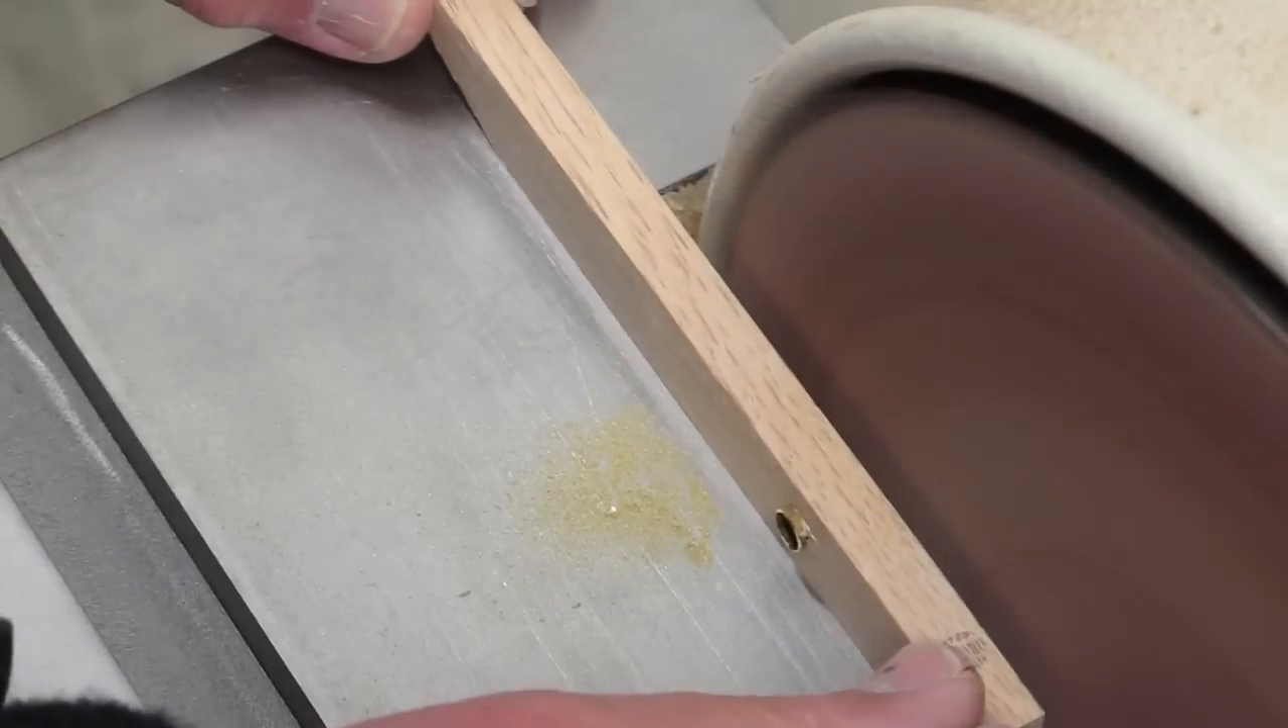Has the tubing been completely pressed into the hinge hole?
Yes.